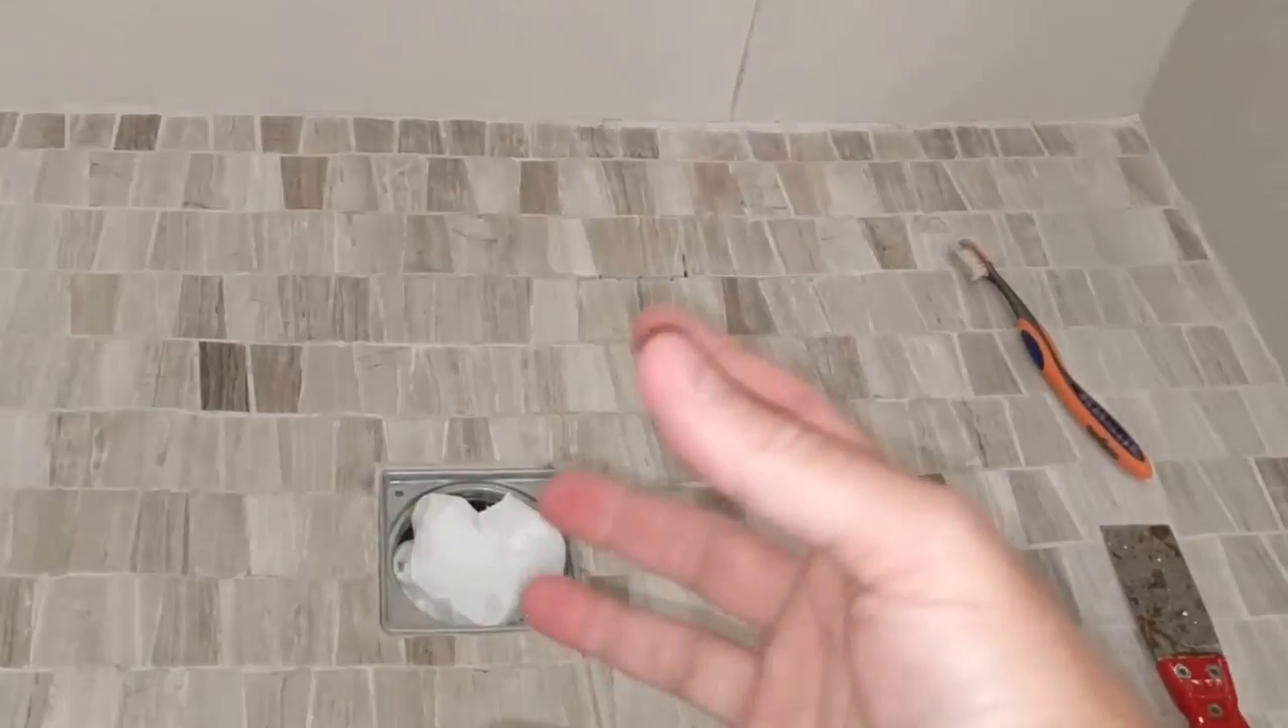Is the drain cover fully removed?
Yes.